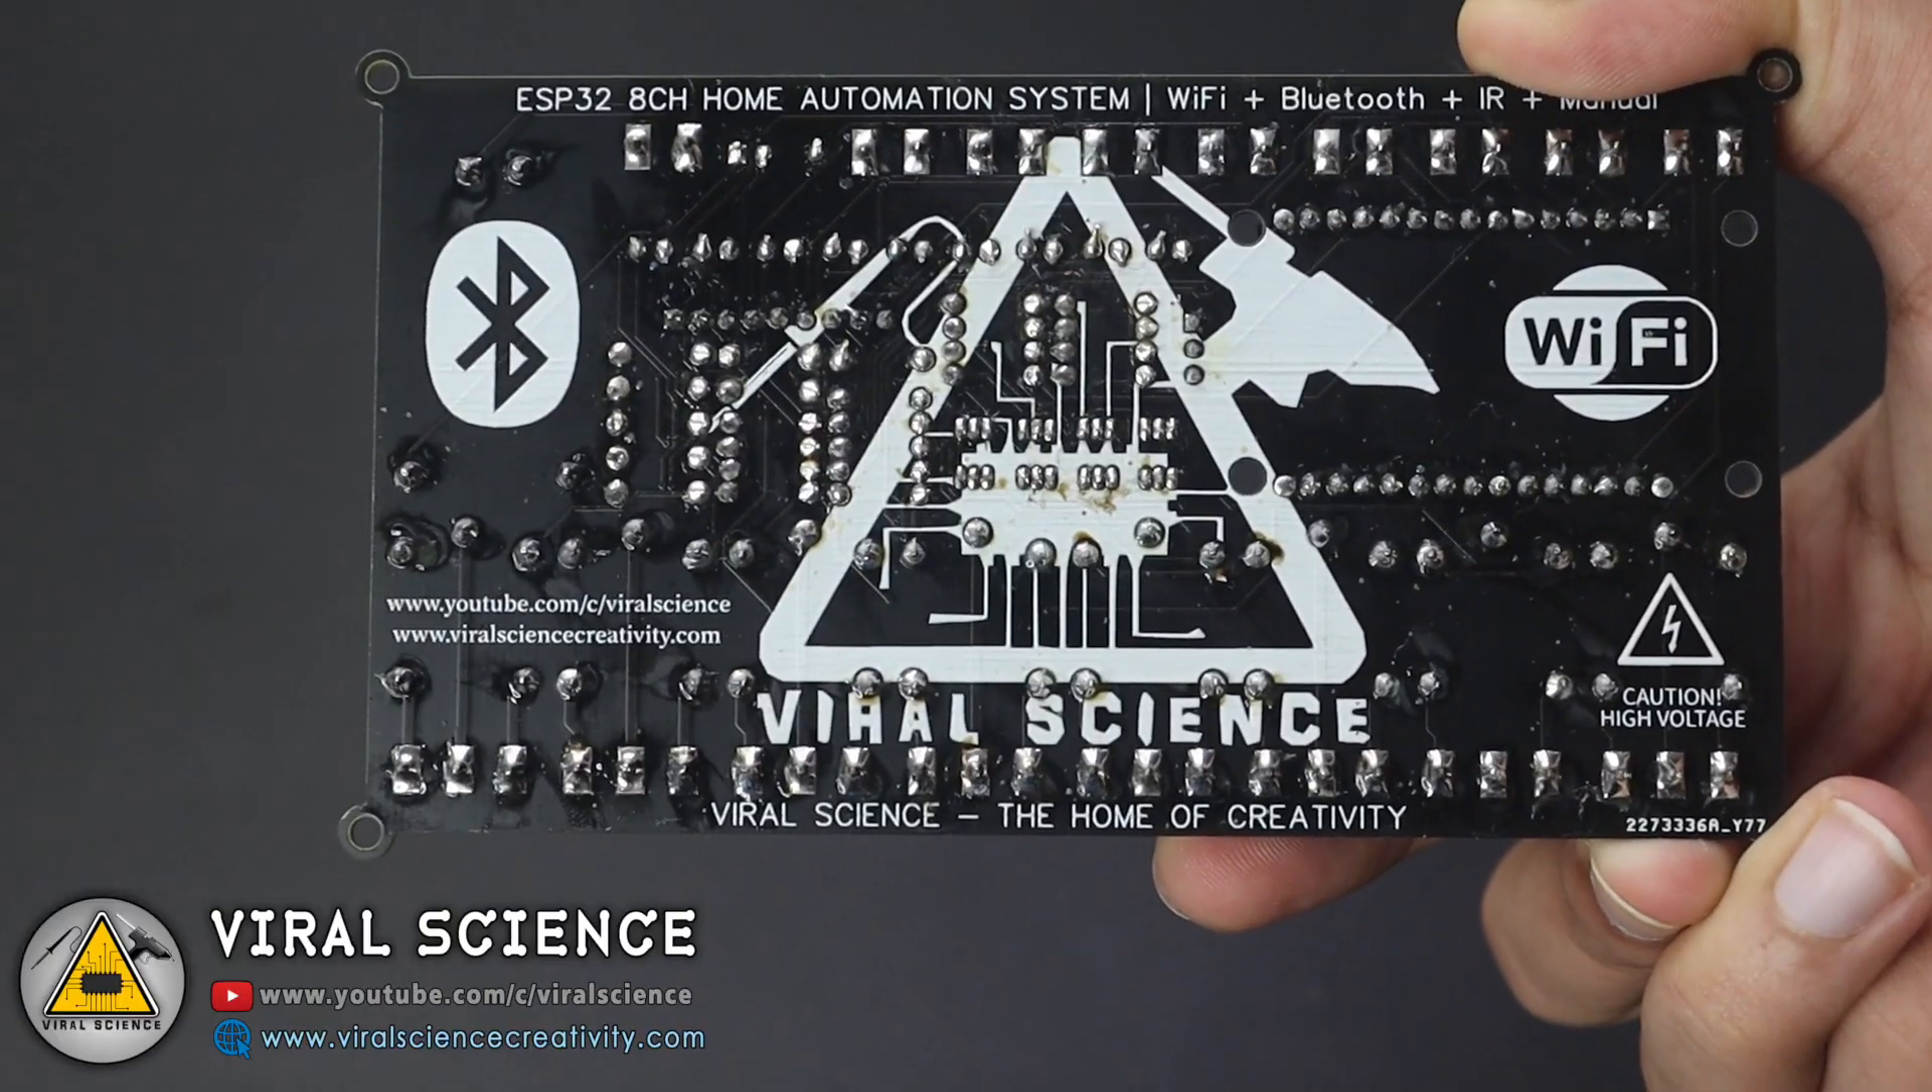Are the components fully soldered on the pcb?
Yes.